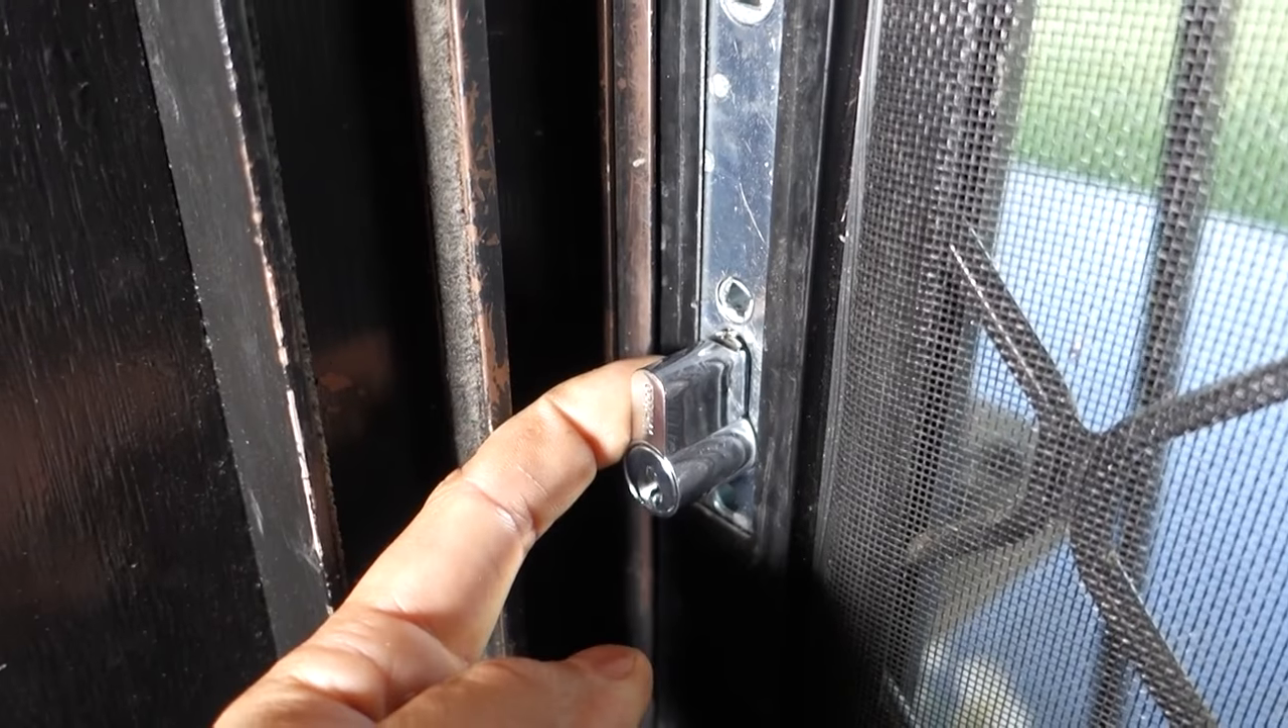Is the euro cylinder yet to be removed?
Yes.